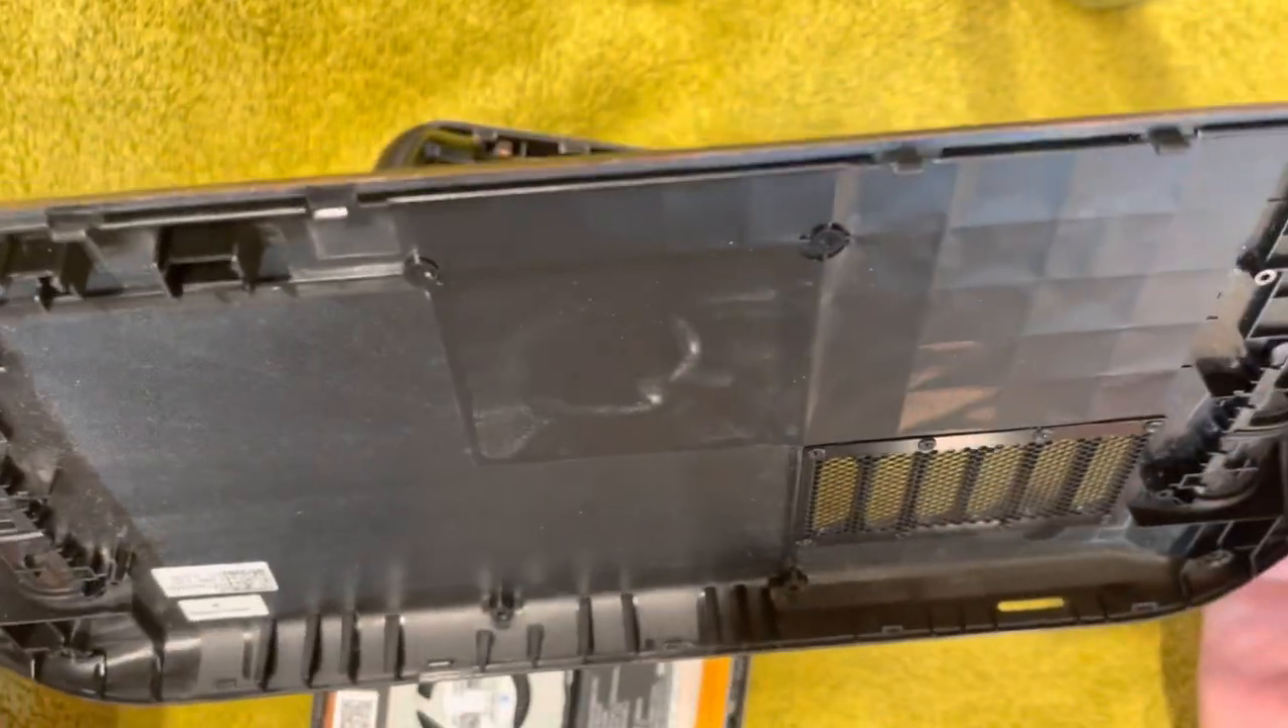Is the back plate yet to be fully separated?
No.